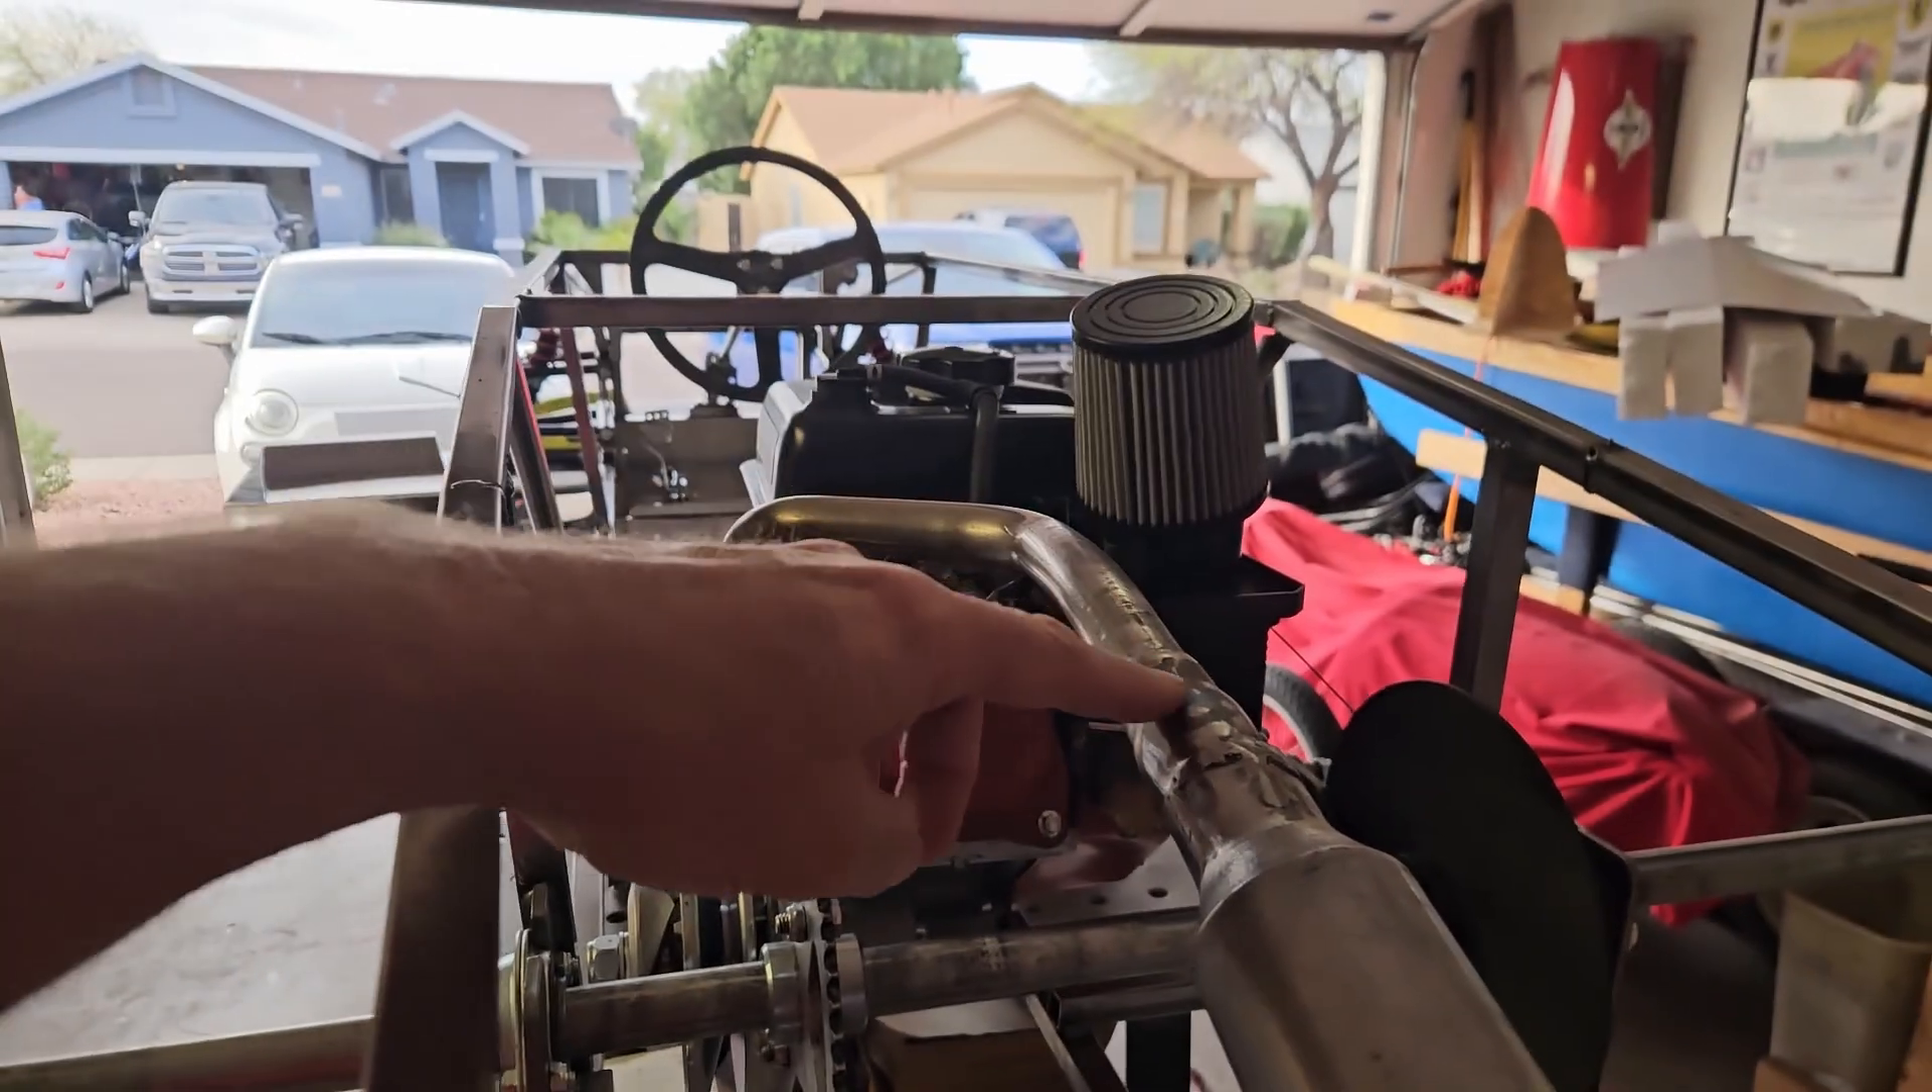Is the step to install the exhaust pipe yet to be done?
No.